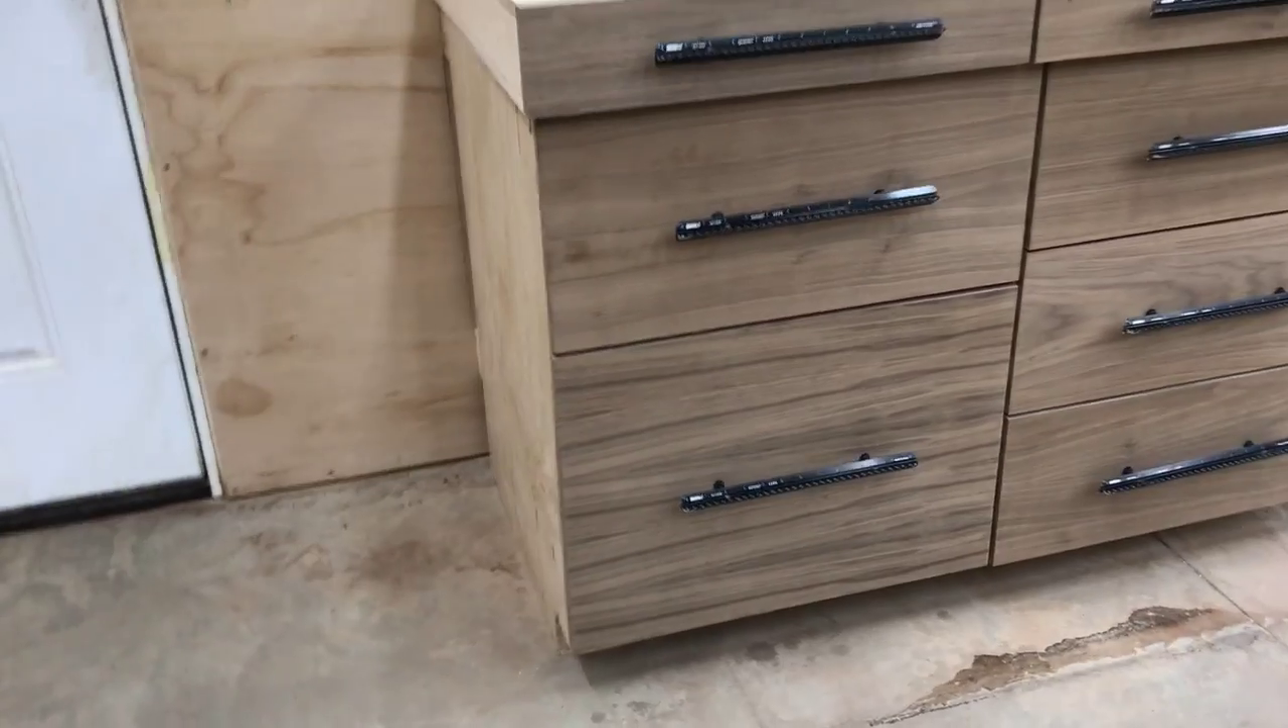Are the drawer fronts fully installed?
Yes.